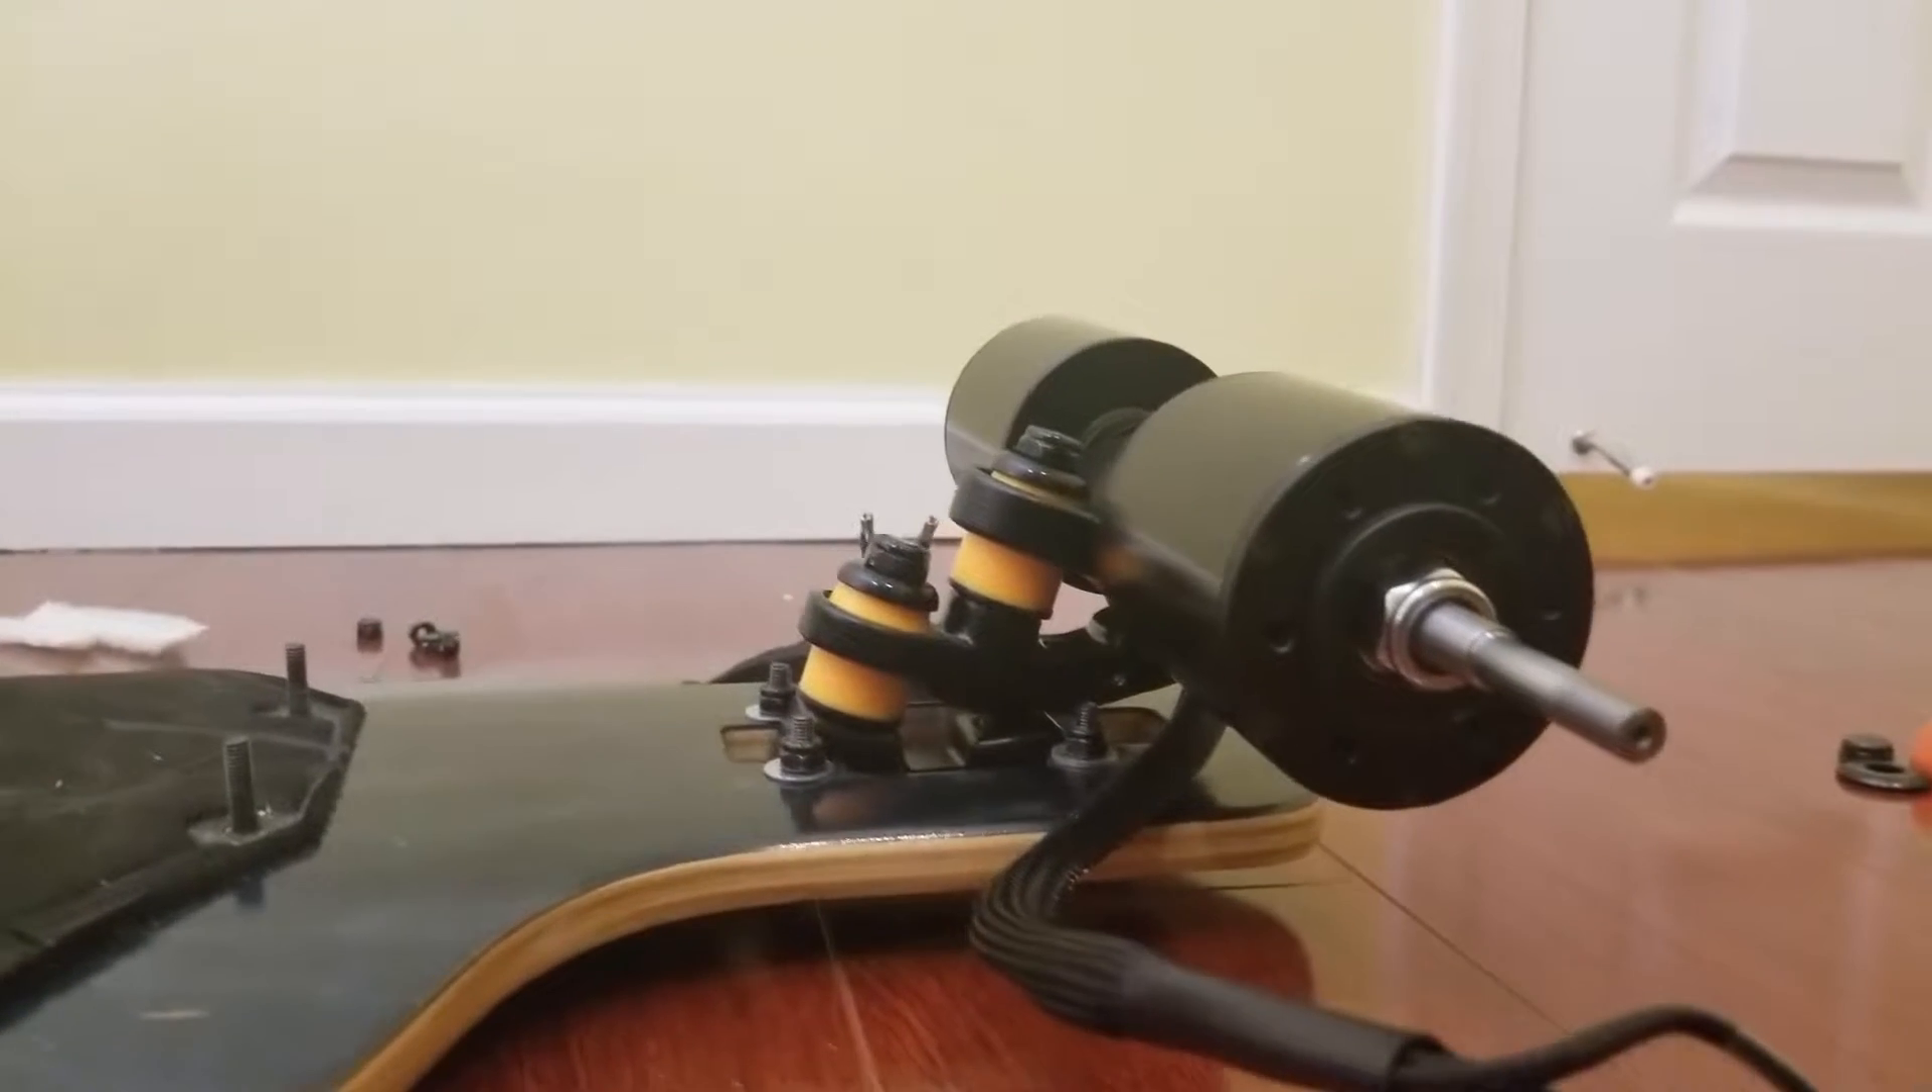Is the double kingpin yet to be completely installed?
No.